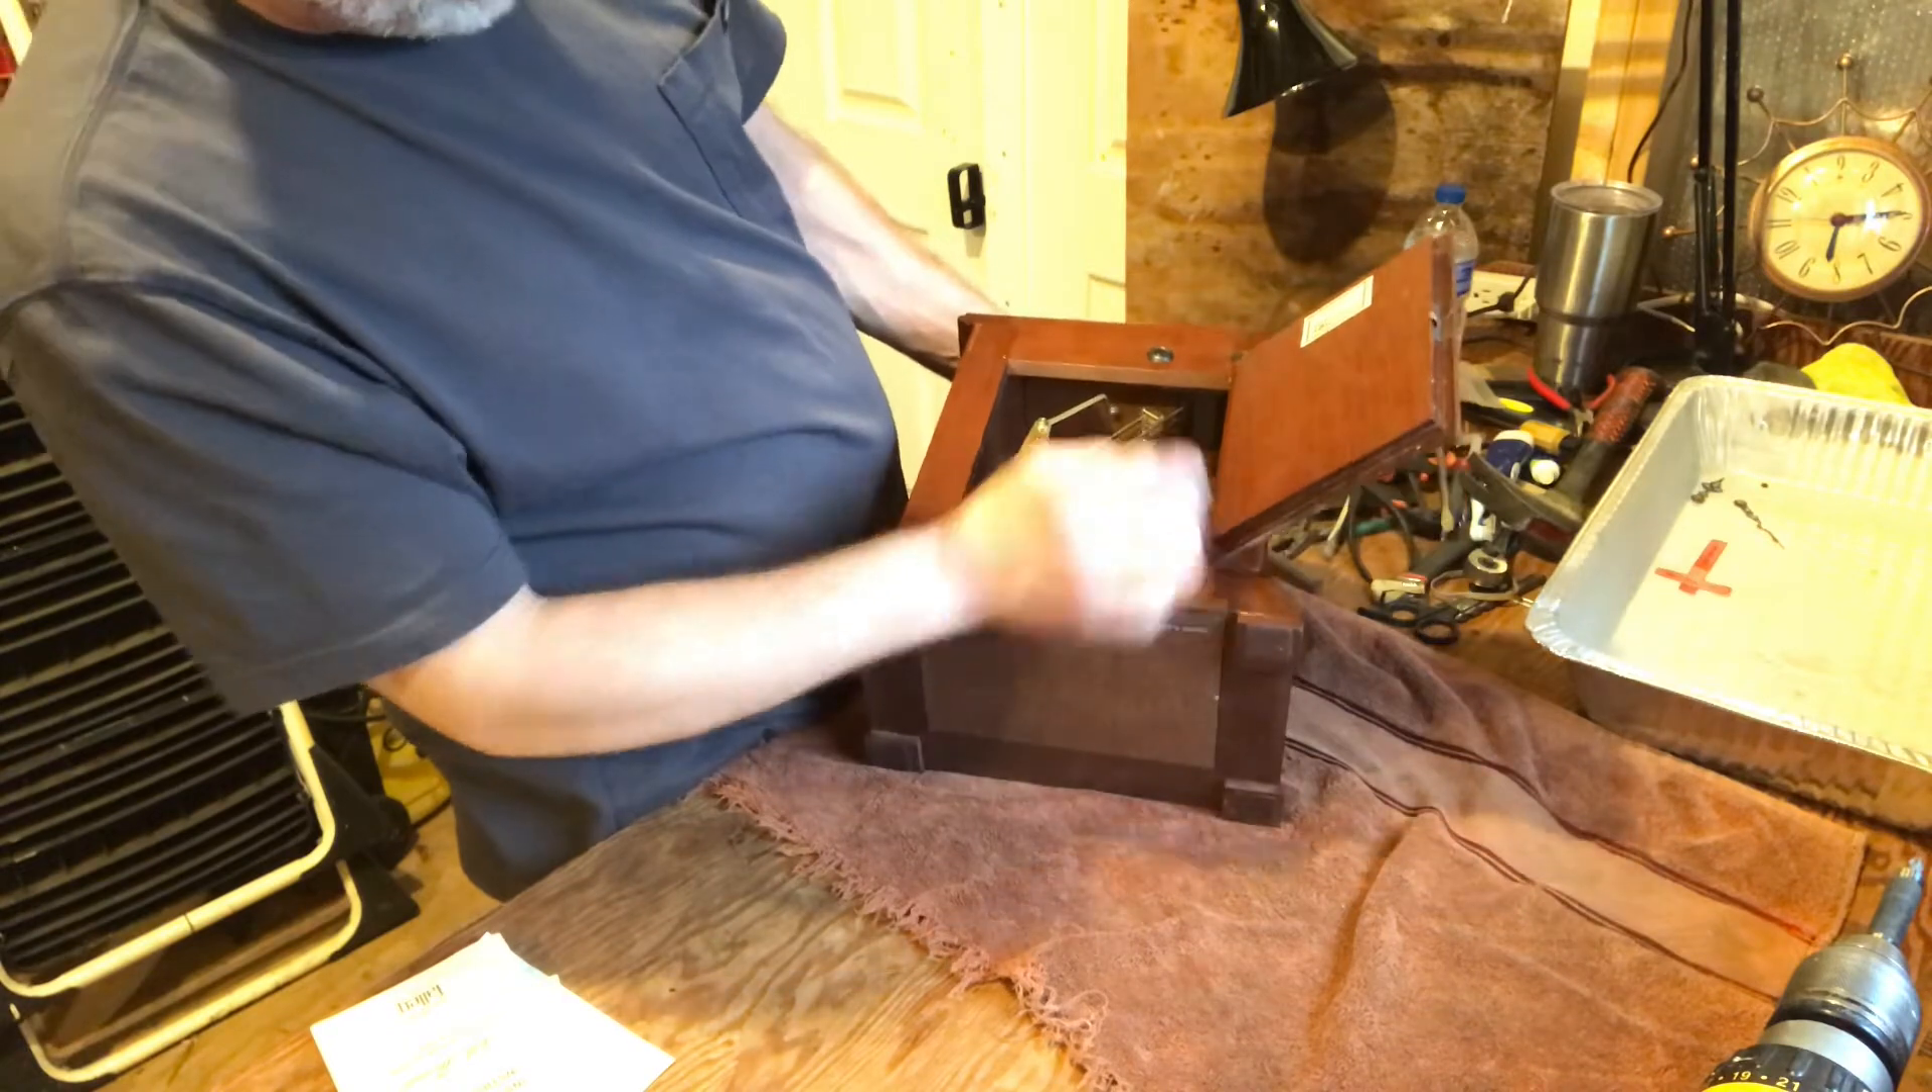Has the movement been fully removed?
No.